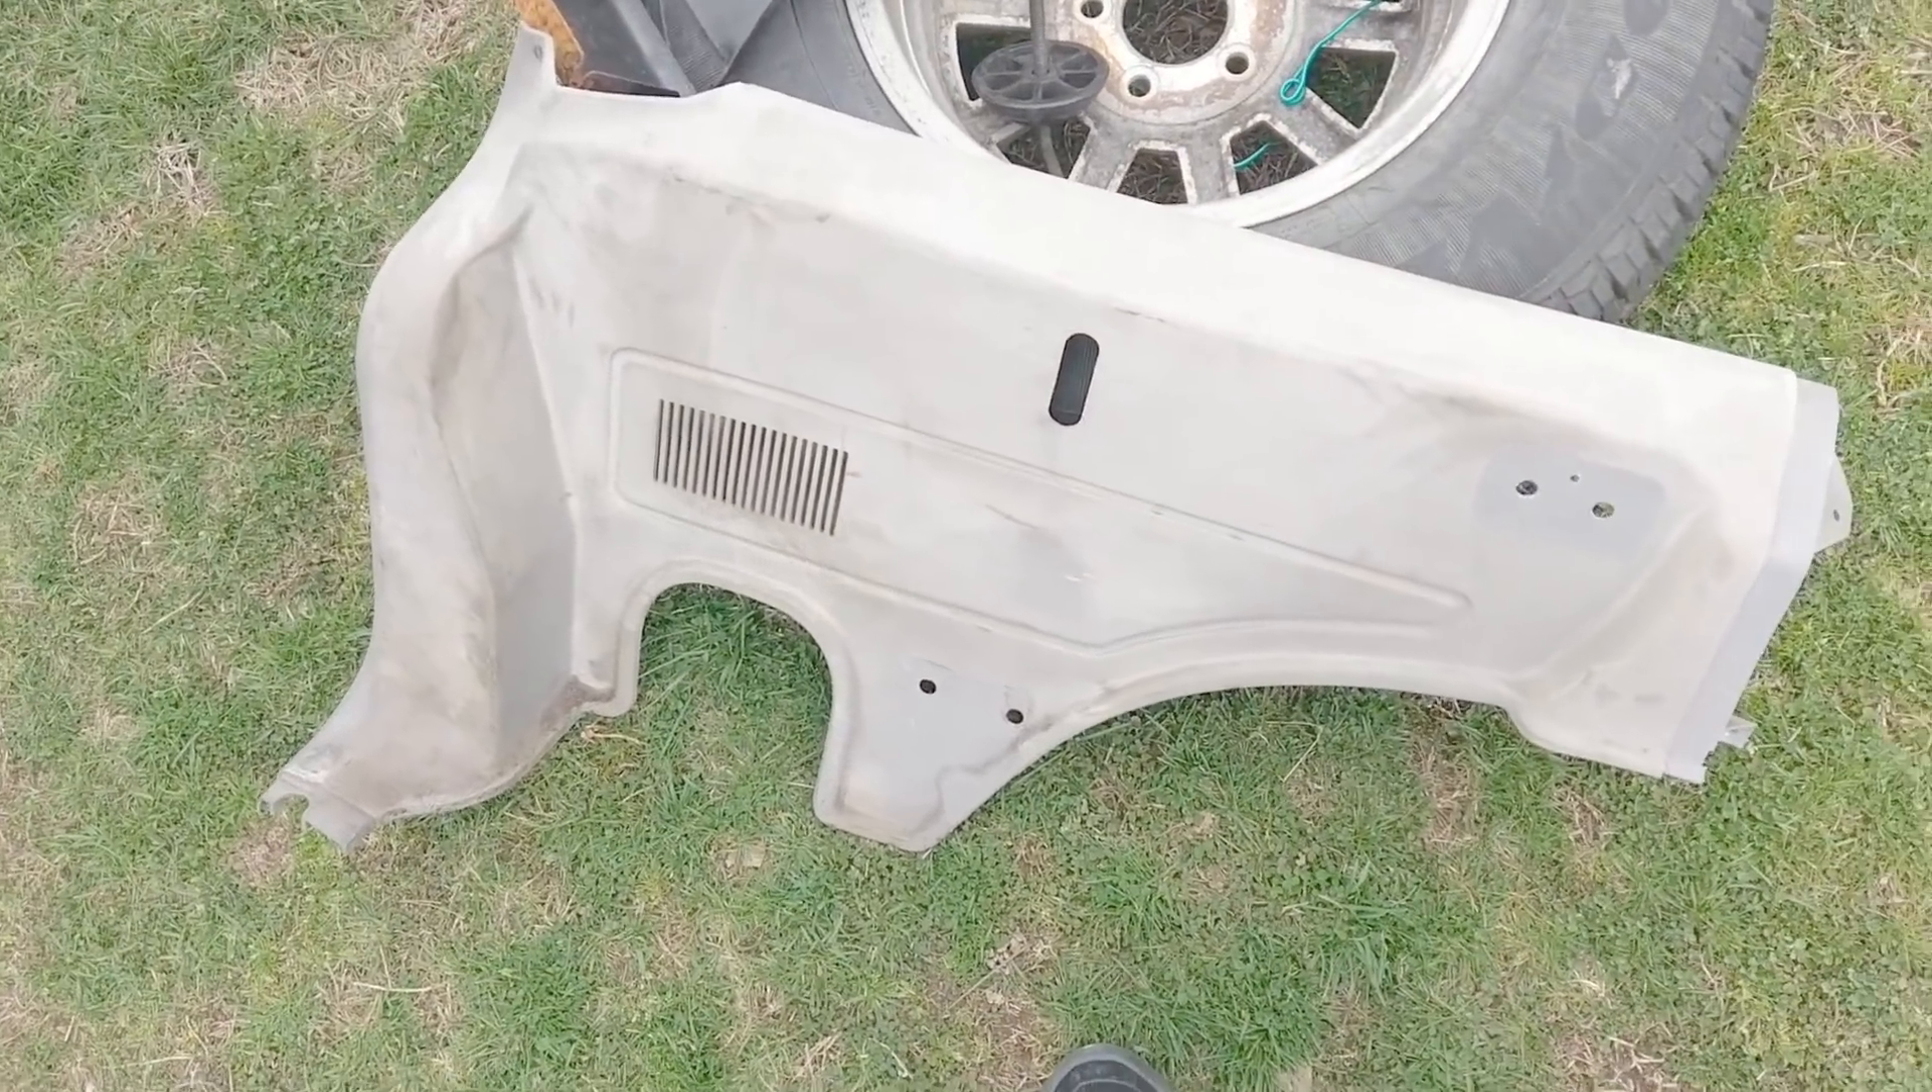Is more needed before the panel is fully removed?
No.